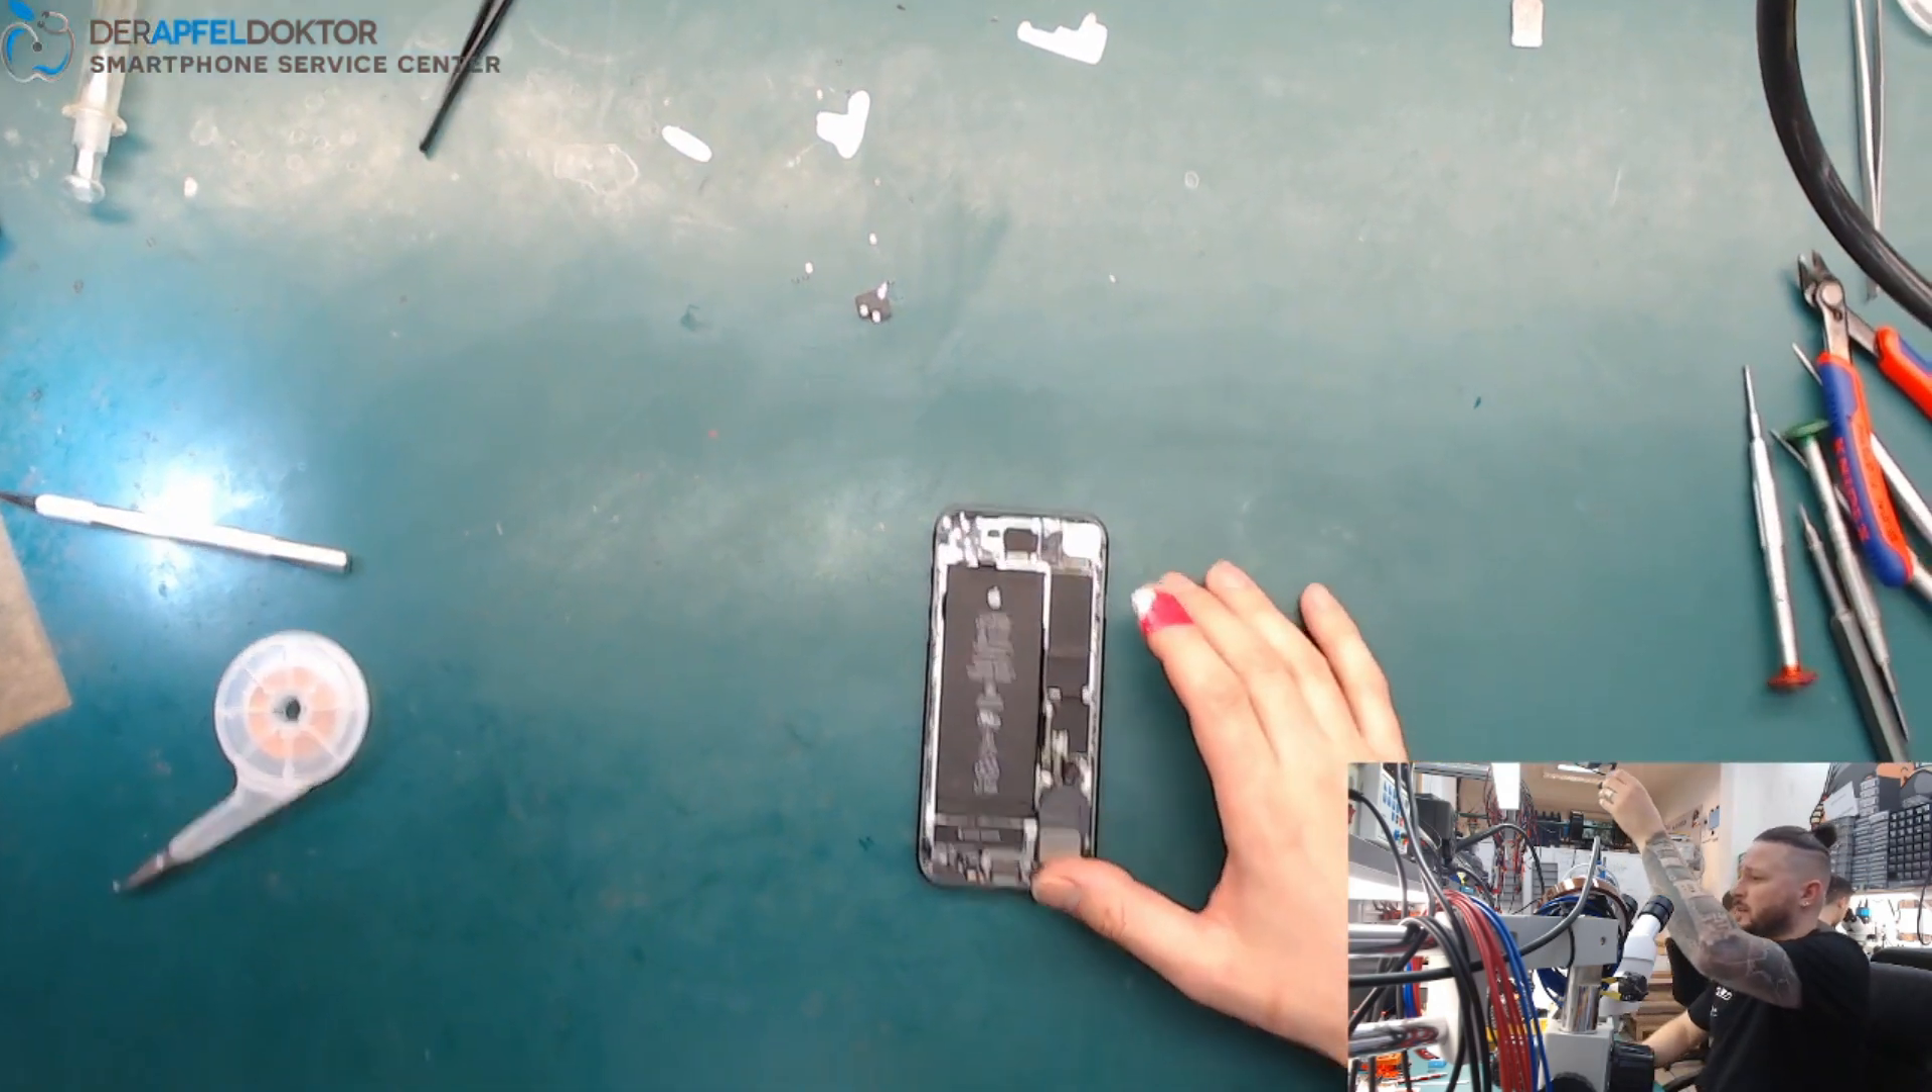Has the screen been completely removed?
Yes.